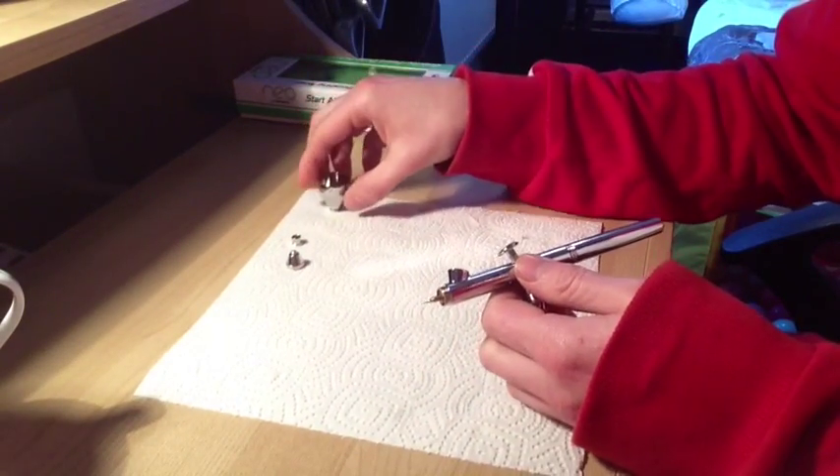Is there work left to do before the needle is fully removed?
Yes.